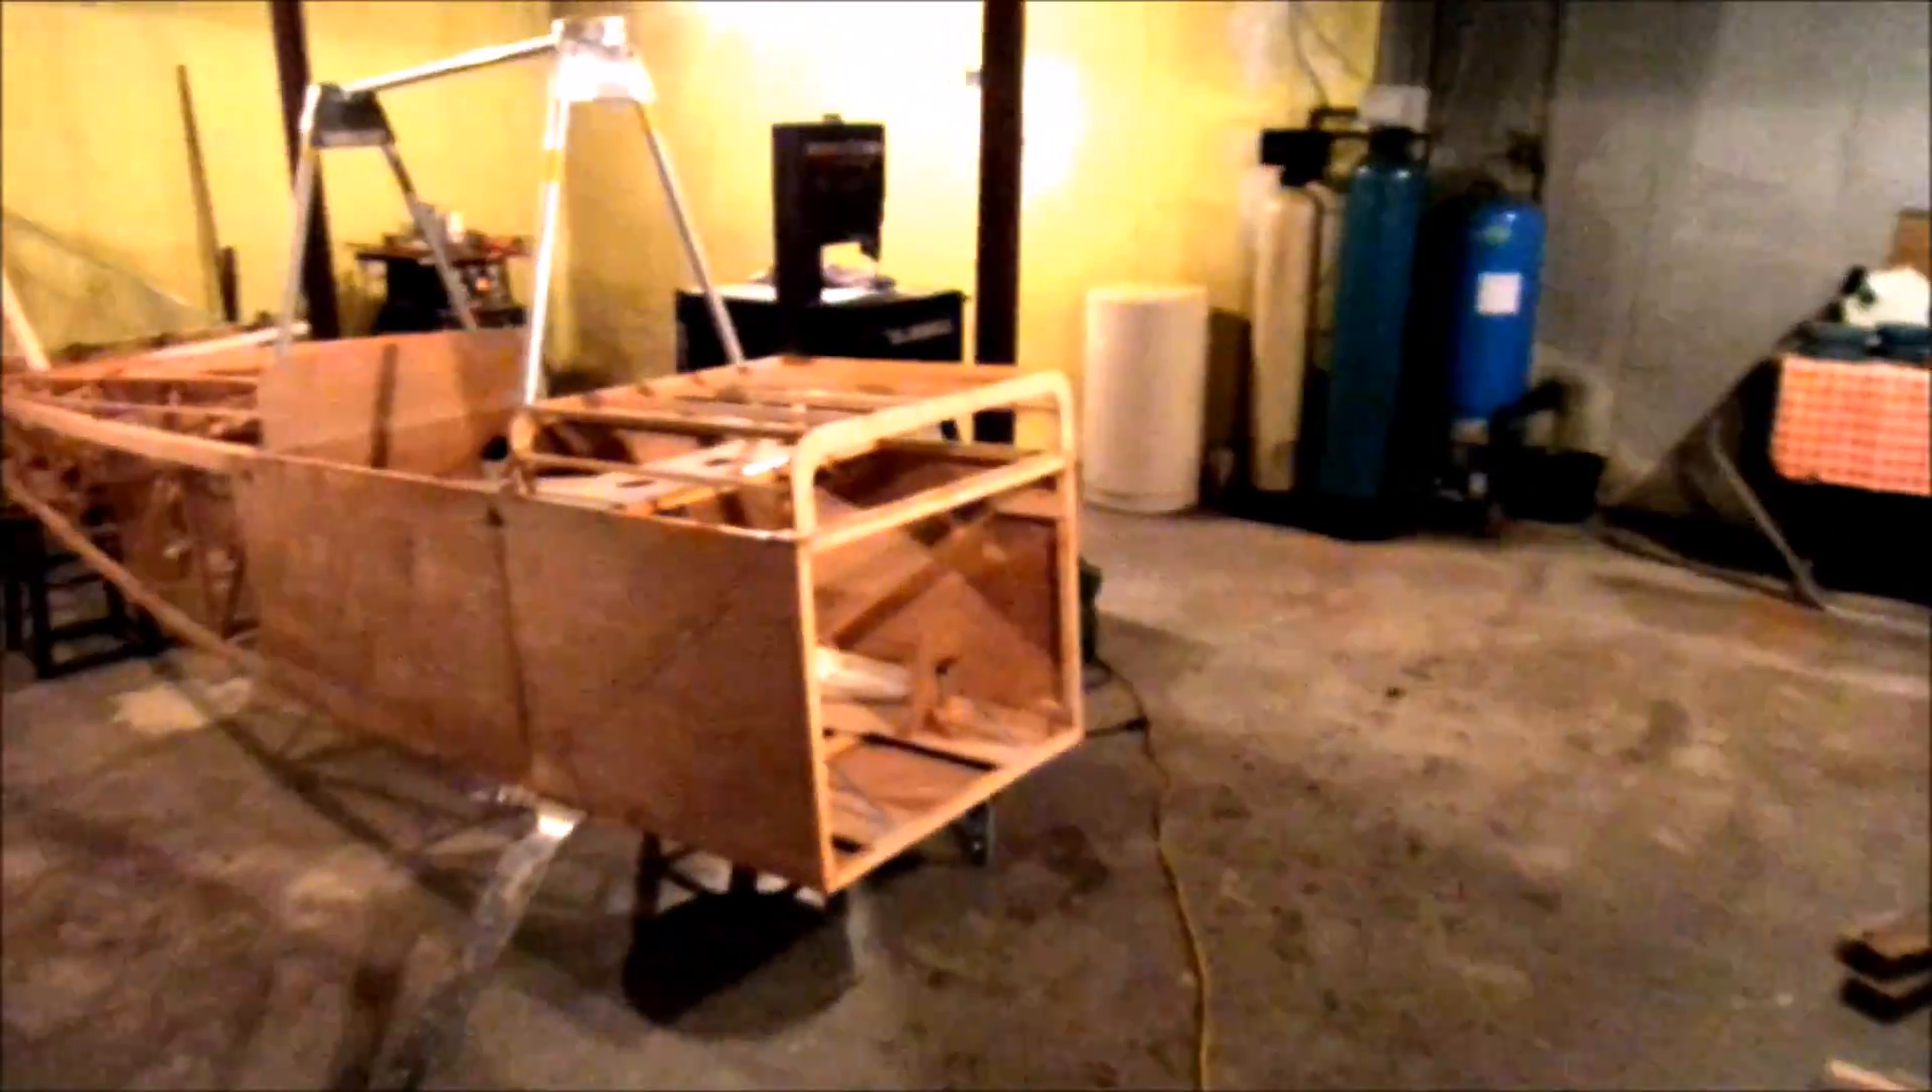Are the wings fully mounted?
No.